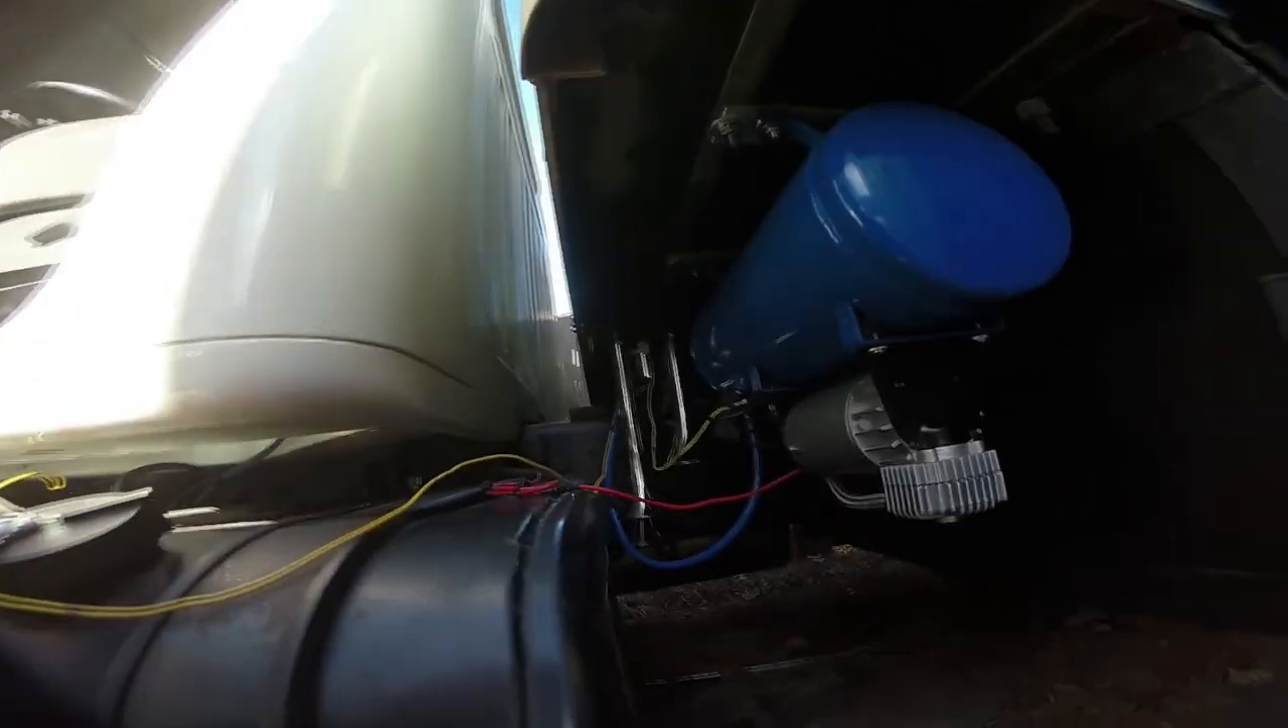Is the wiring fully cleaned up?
No.